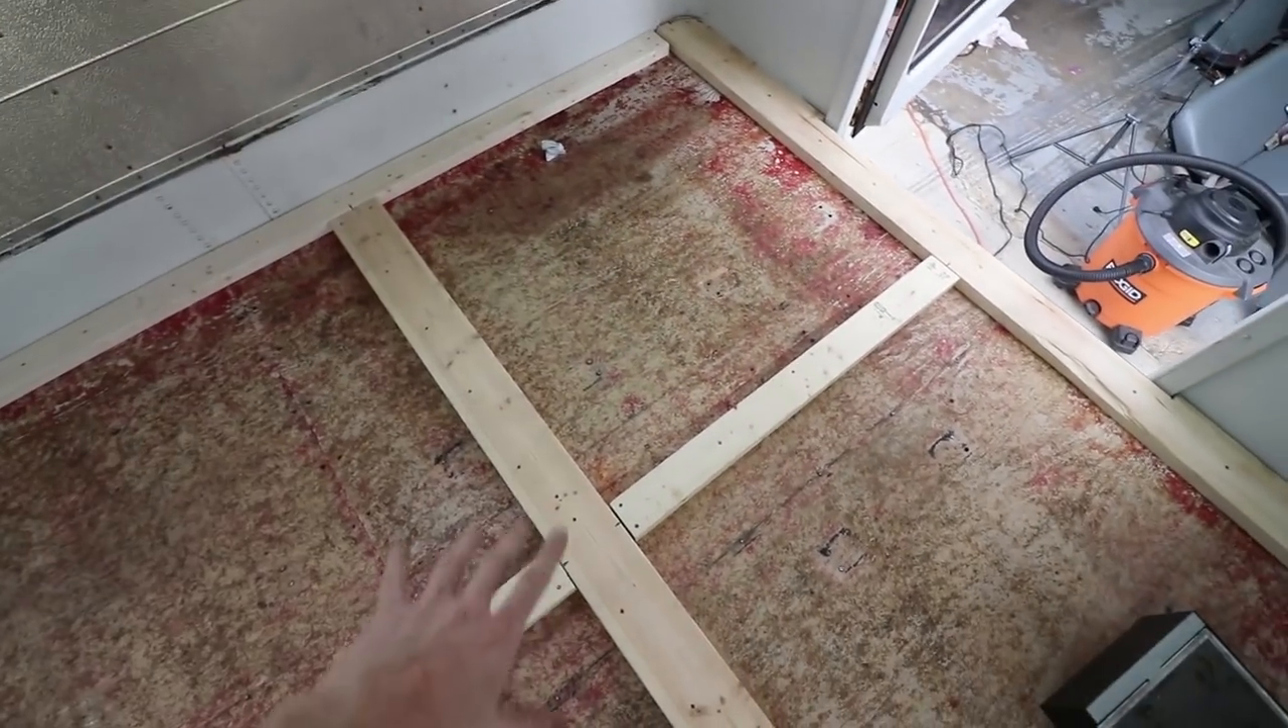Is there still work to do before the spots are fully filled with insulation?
Yes.